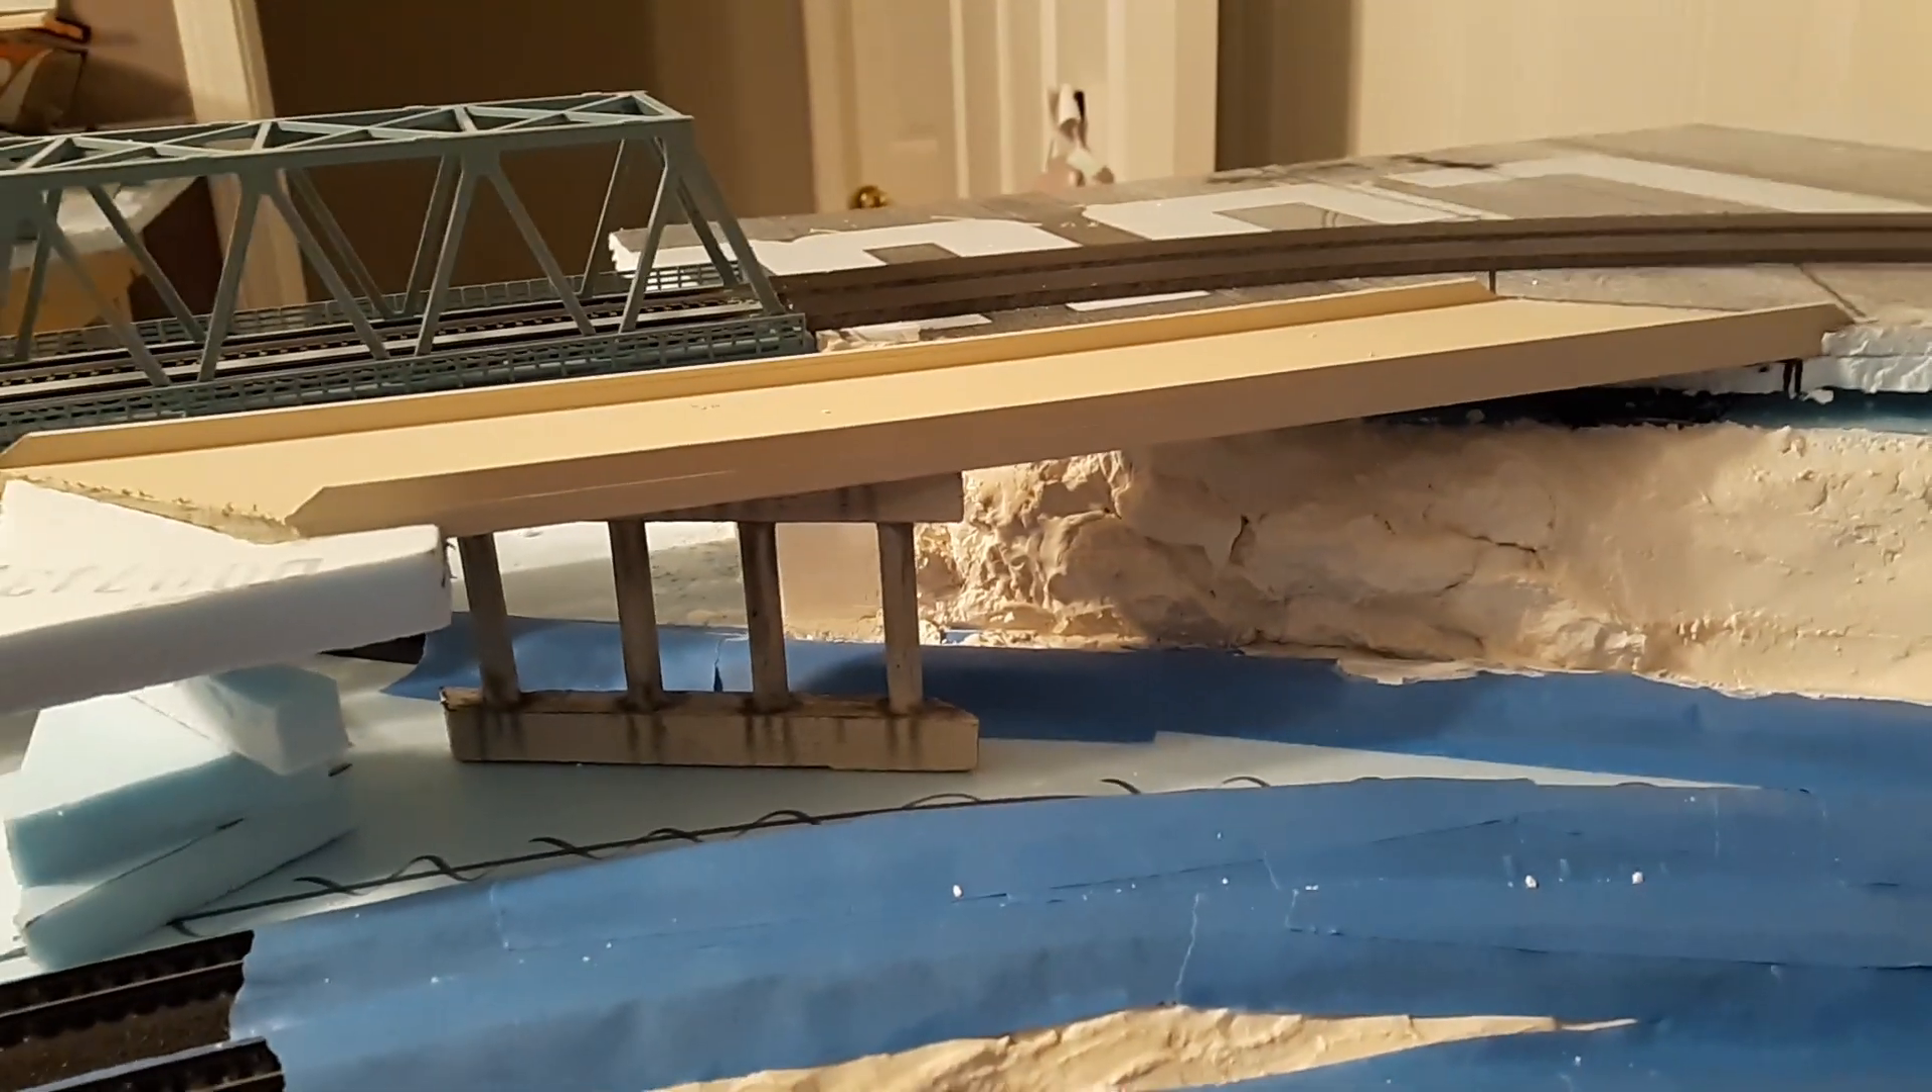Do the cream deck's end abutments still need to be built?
Yes.